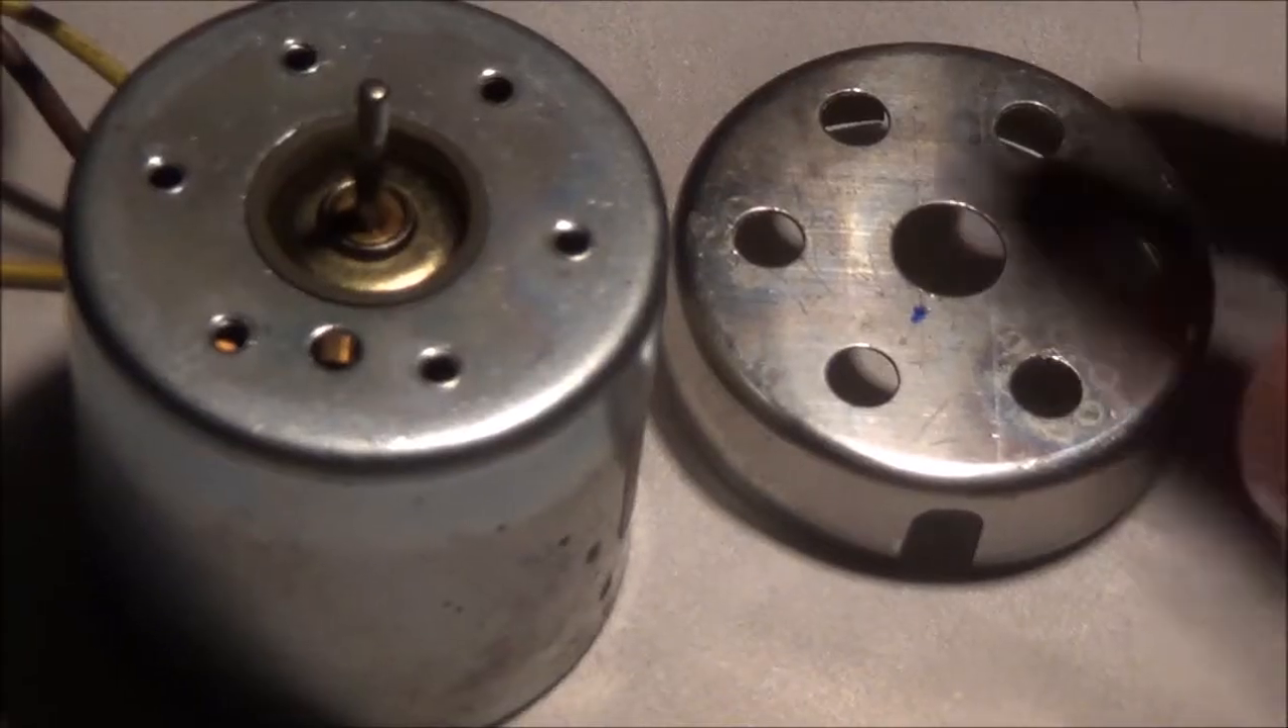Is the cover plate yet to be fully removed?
No.